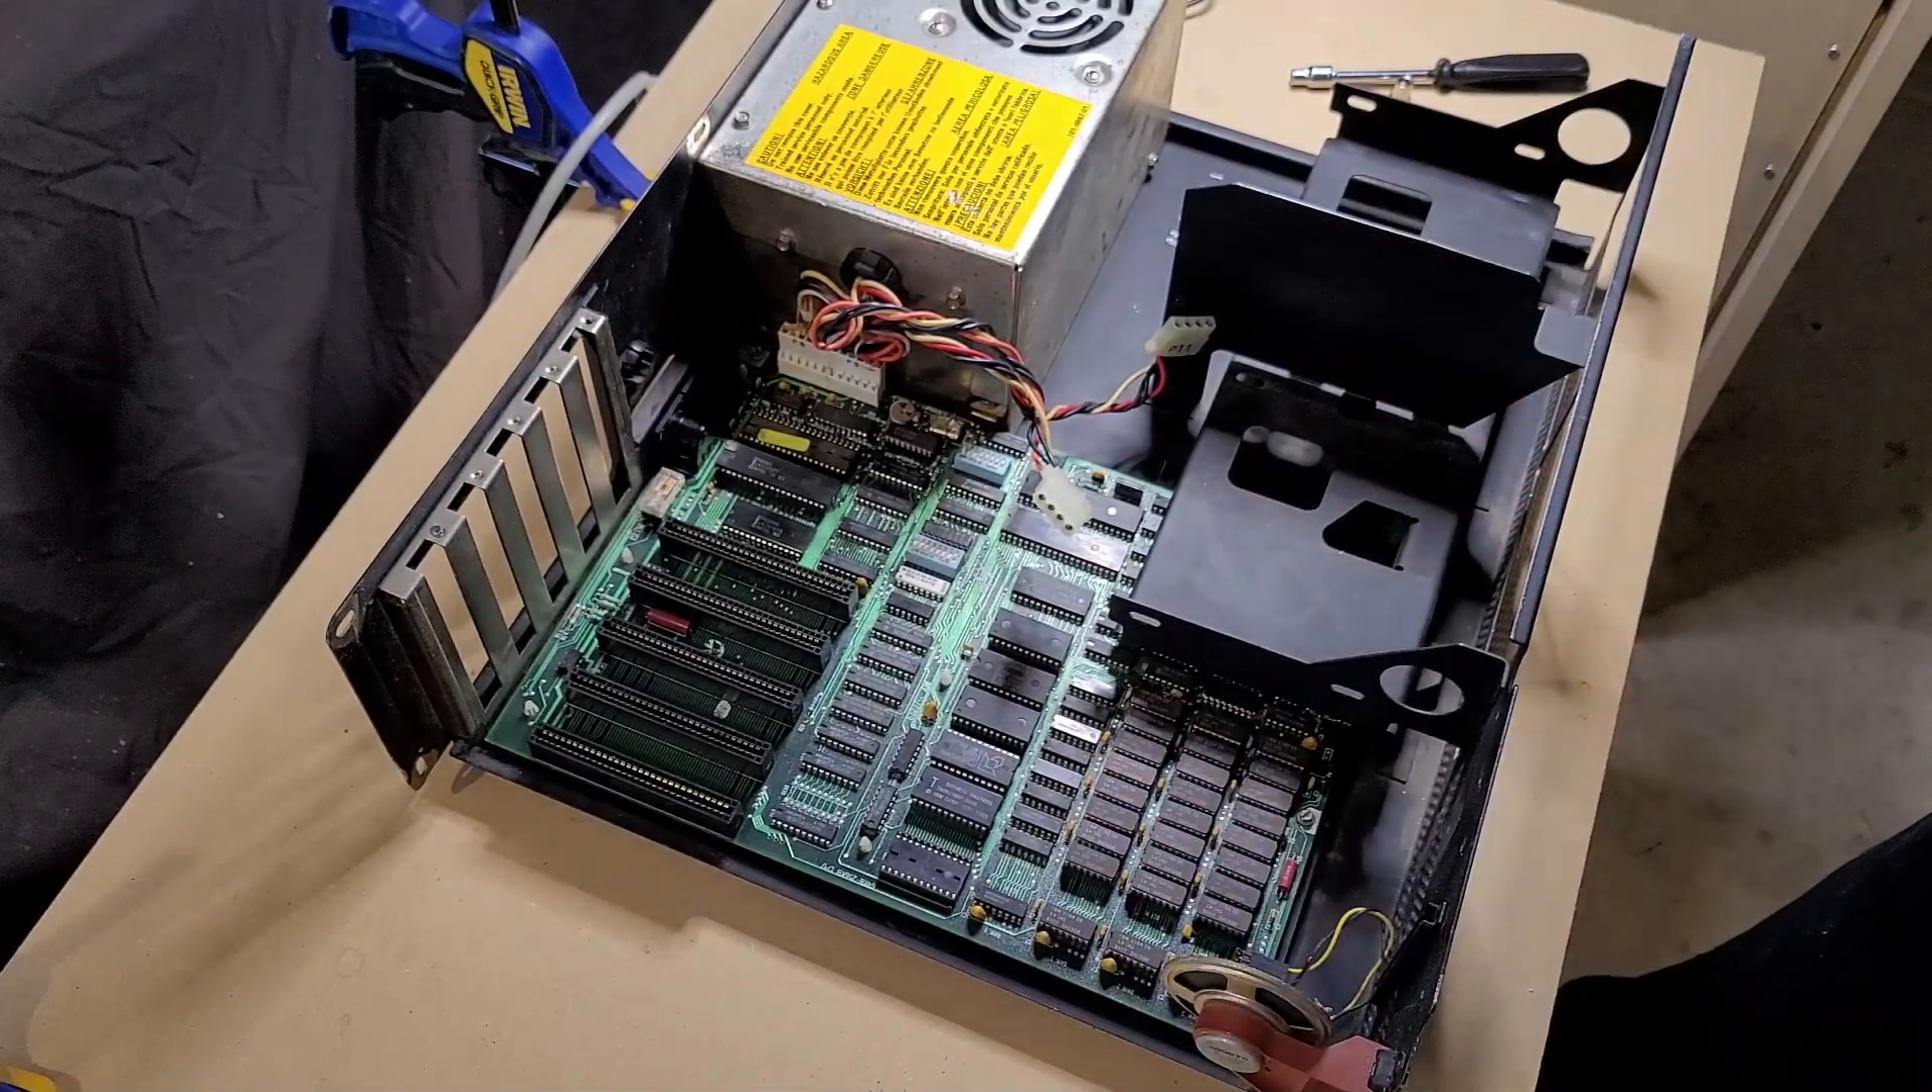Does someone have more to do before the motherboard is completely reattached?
No.